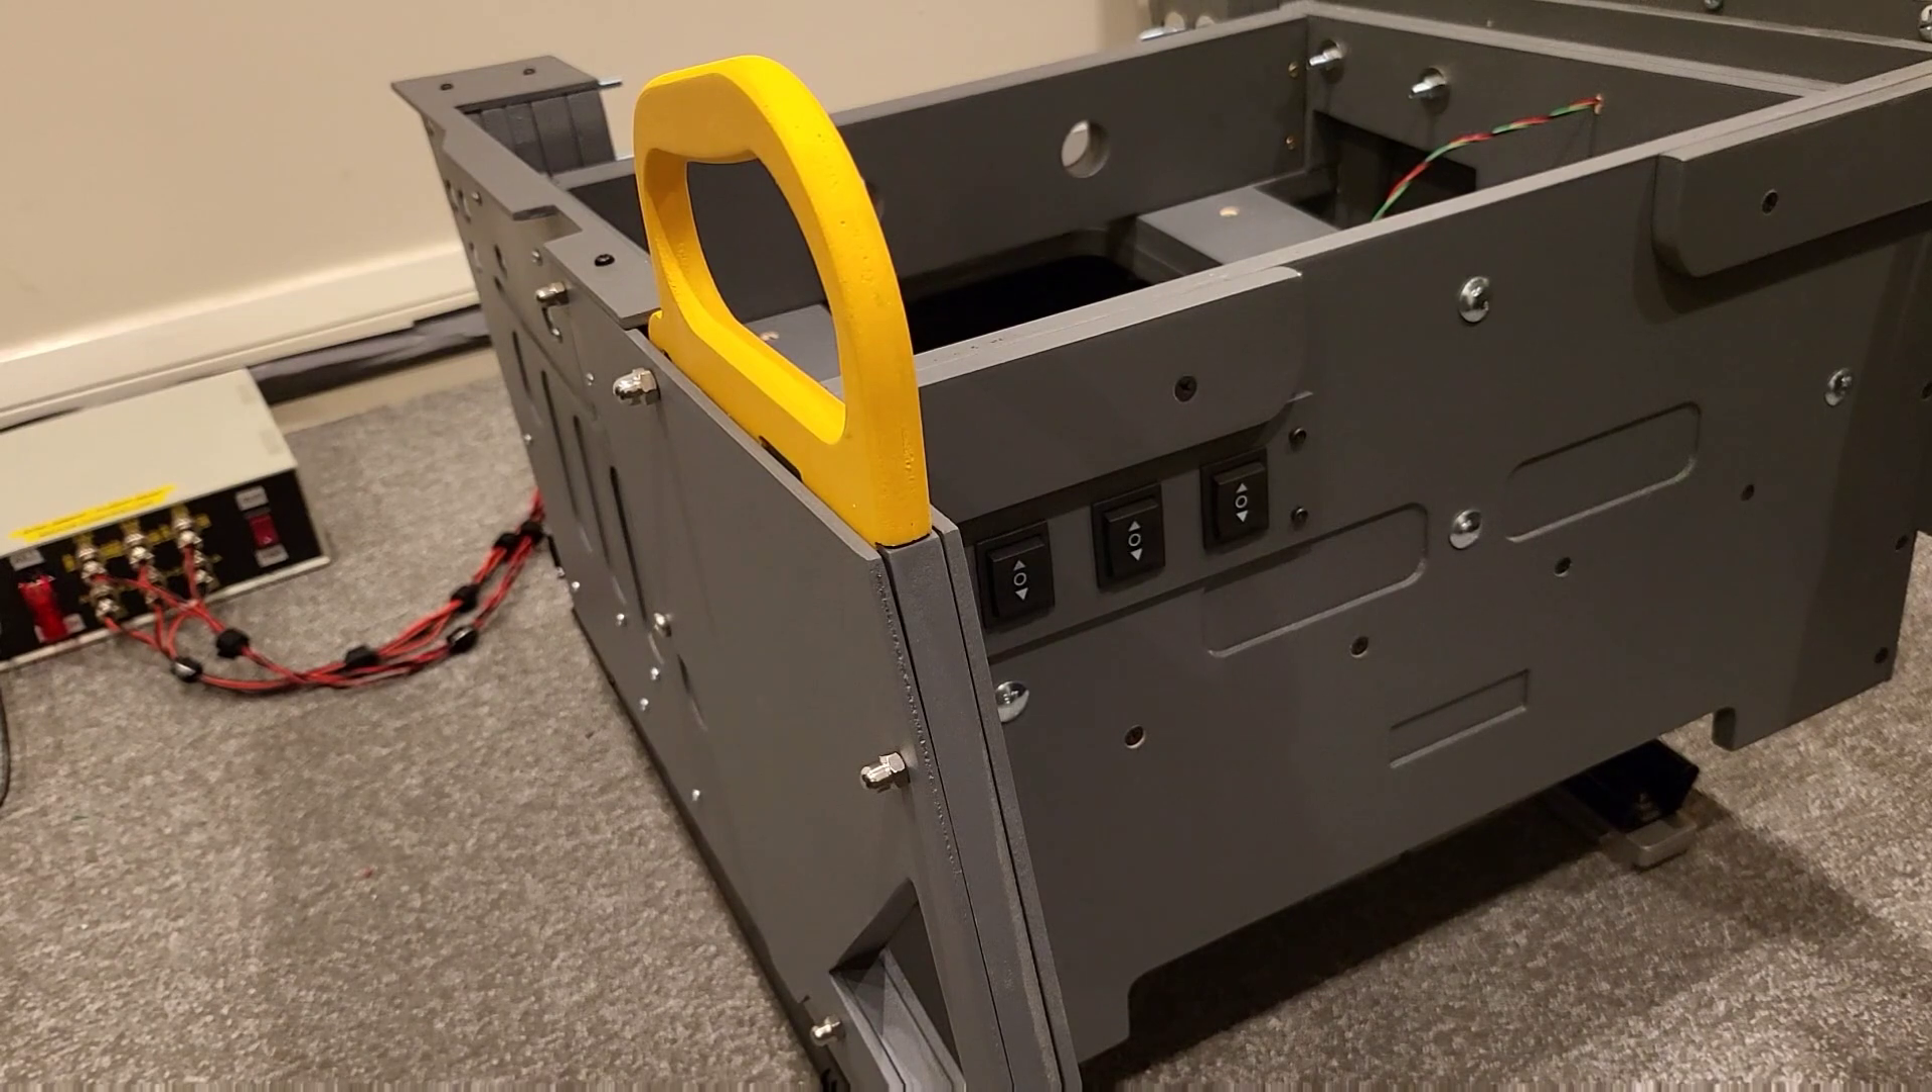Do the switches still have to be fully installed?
No.